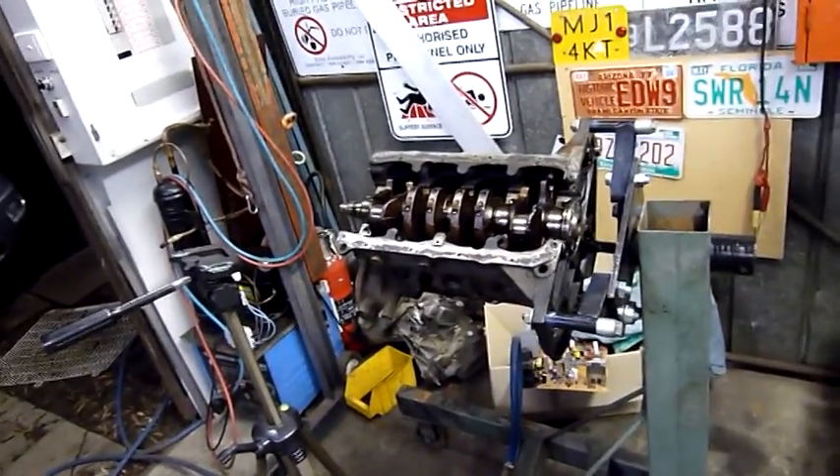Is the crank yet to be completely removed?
Yes.